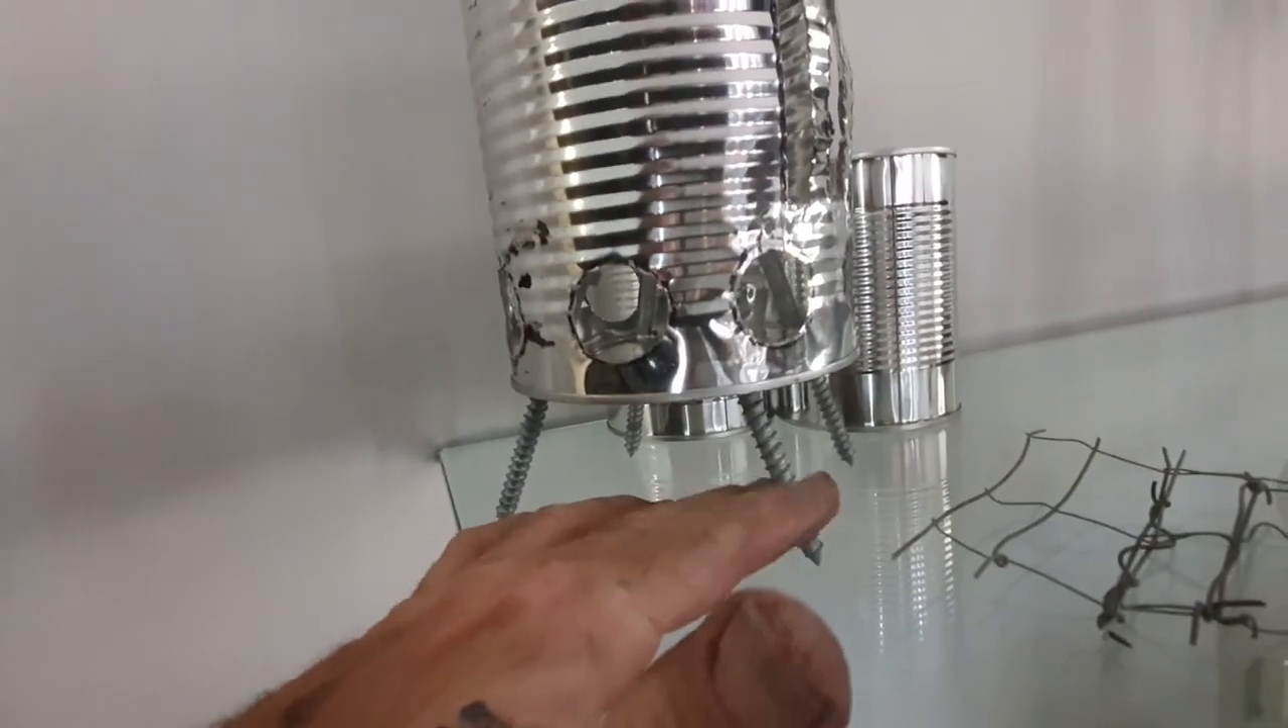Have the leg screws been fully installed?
Yes.